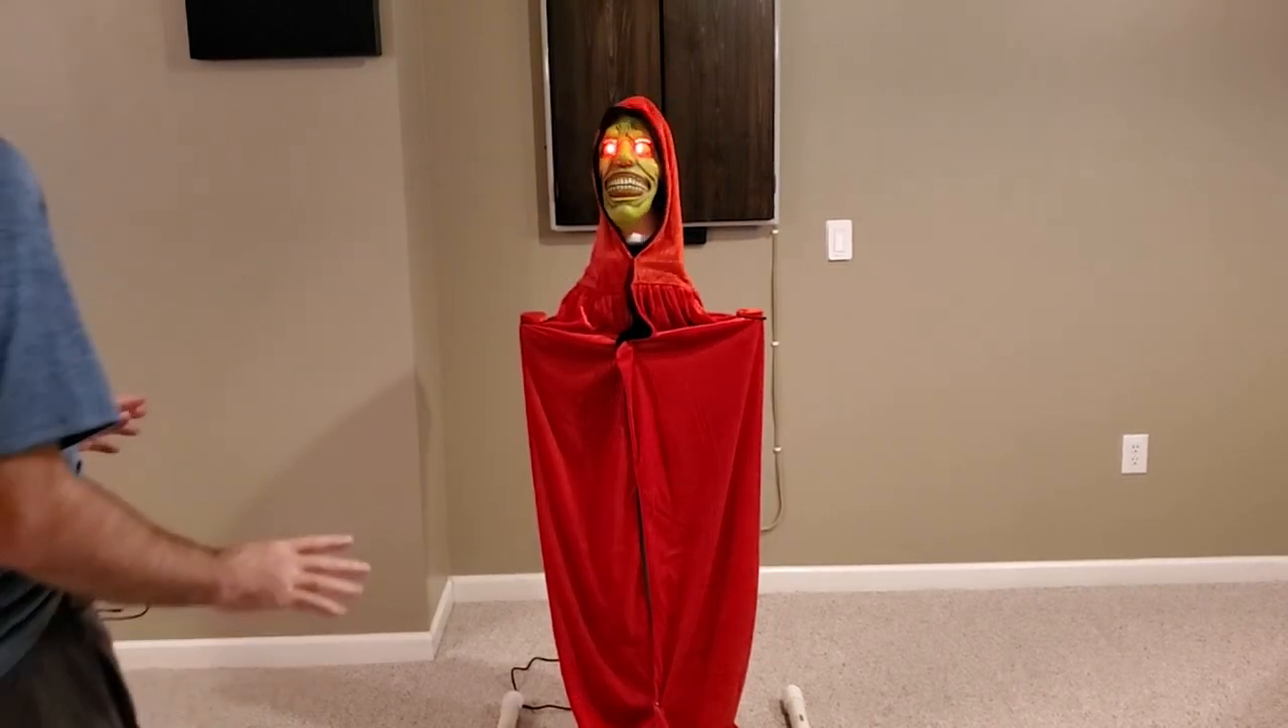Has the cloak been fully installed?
Yes.